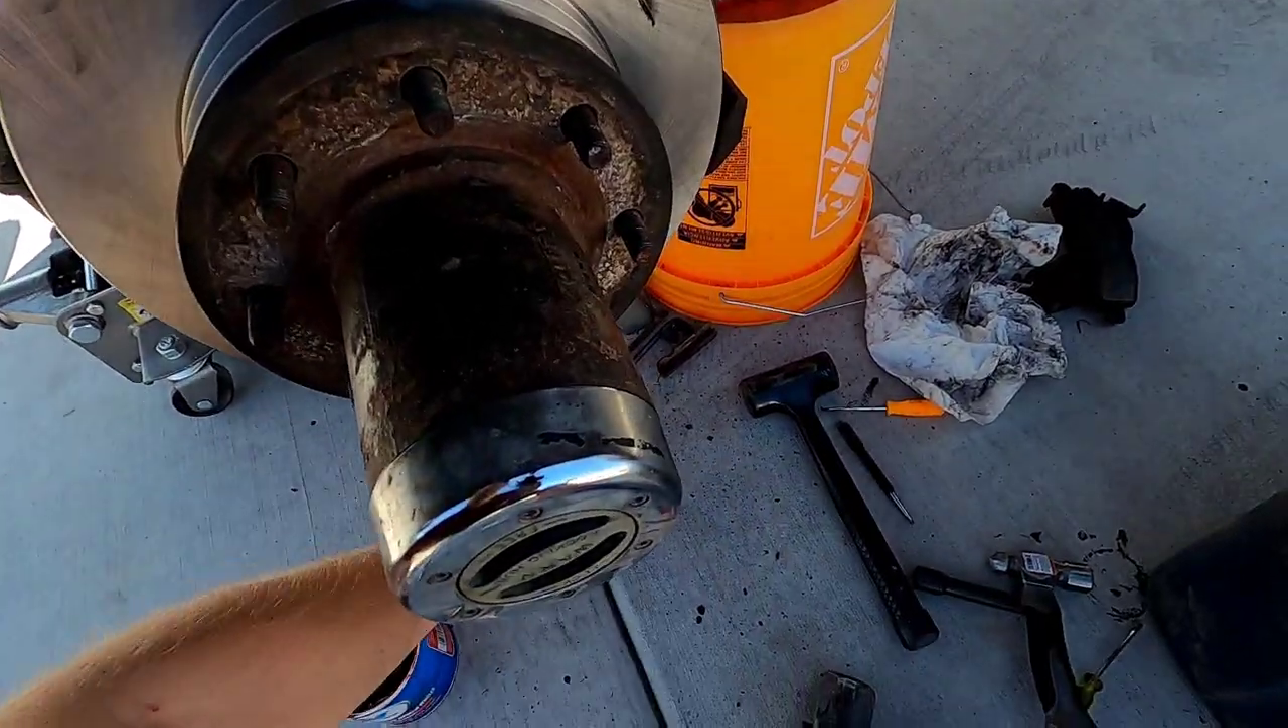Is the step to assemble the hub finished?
Yes.